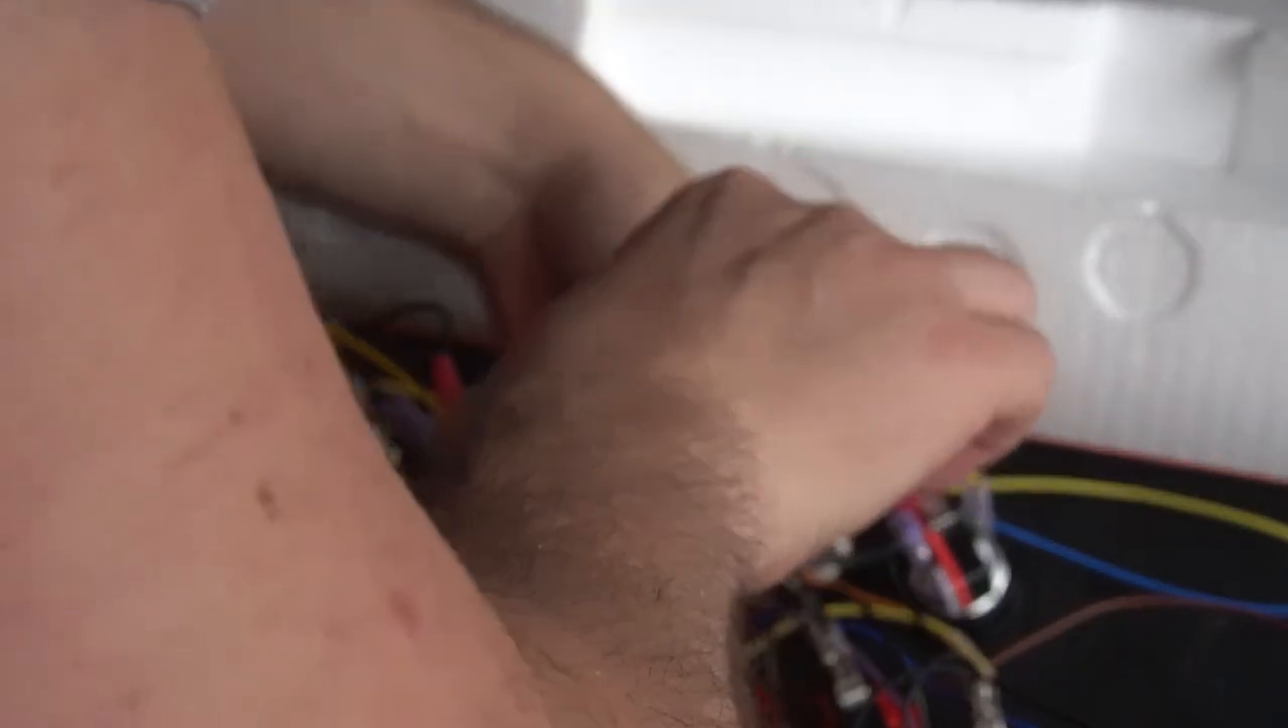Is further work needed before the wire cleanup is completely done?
Yes.